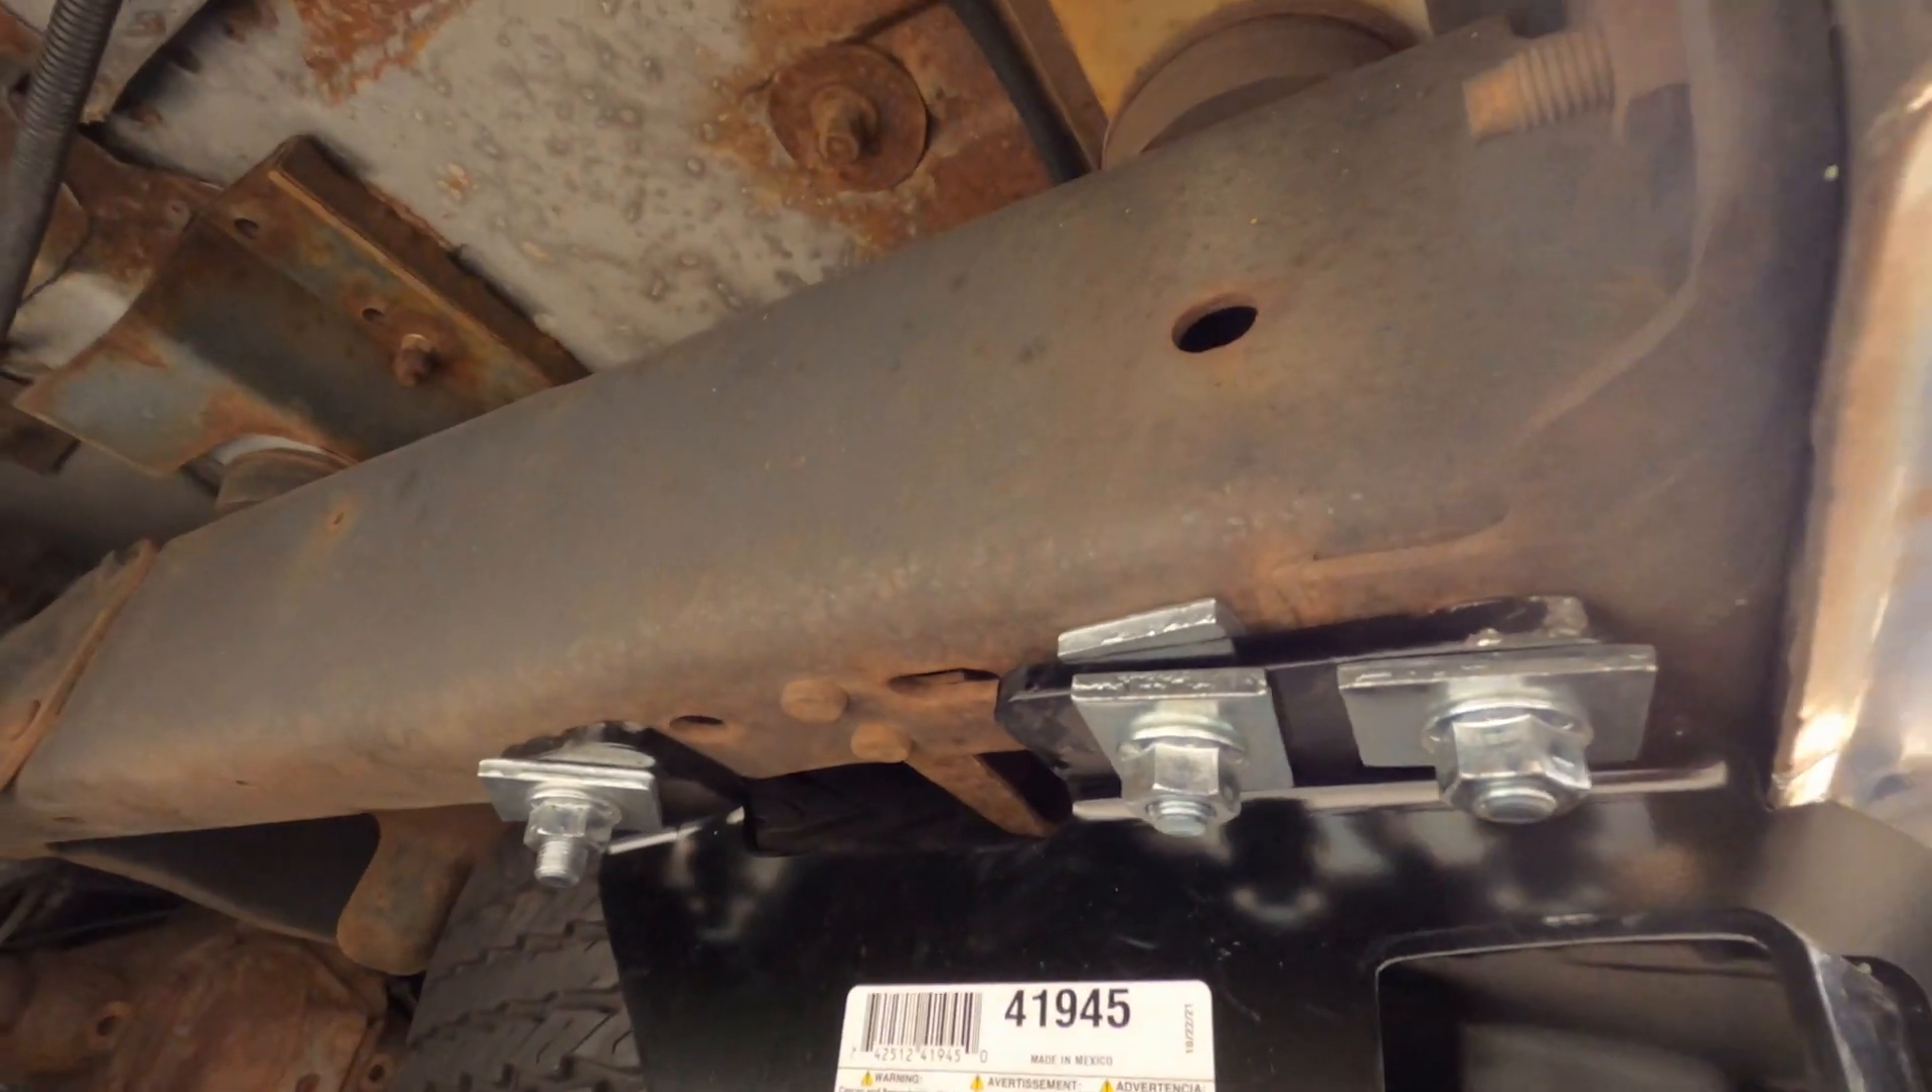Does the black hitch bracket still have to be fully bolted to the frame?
No.